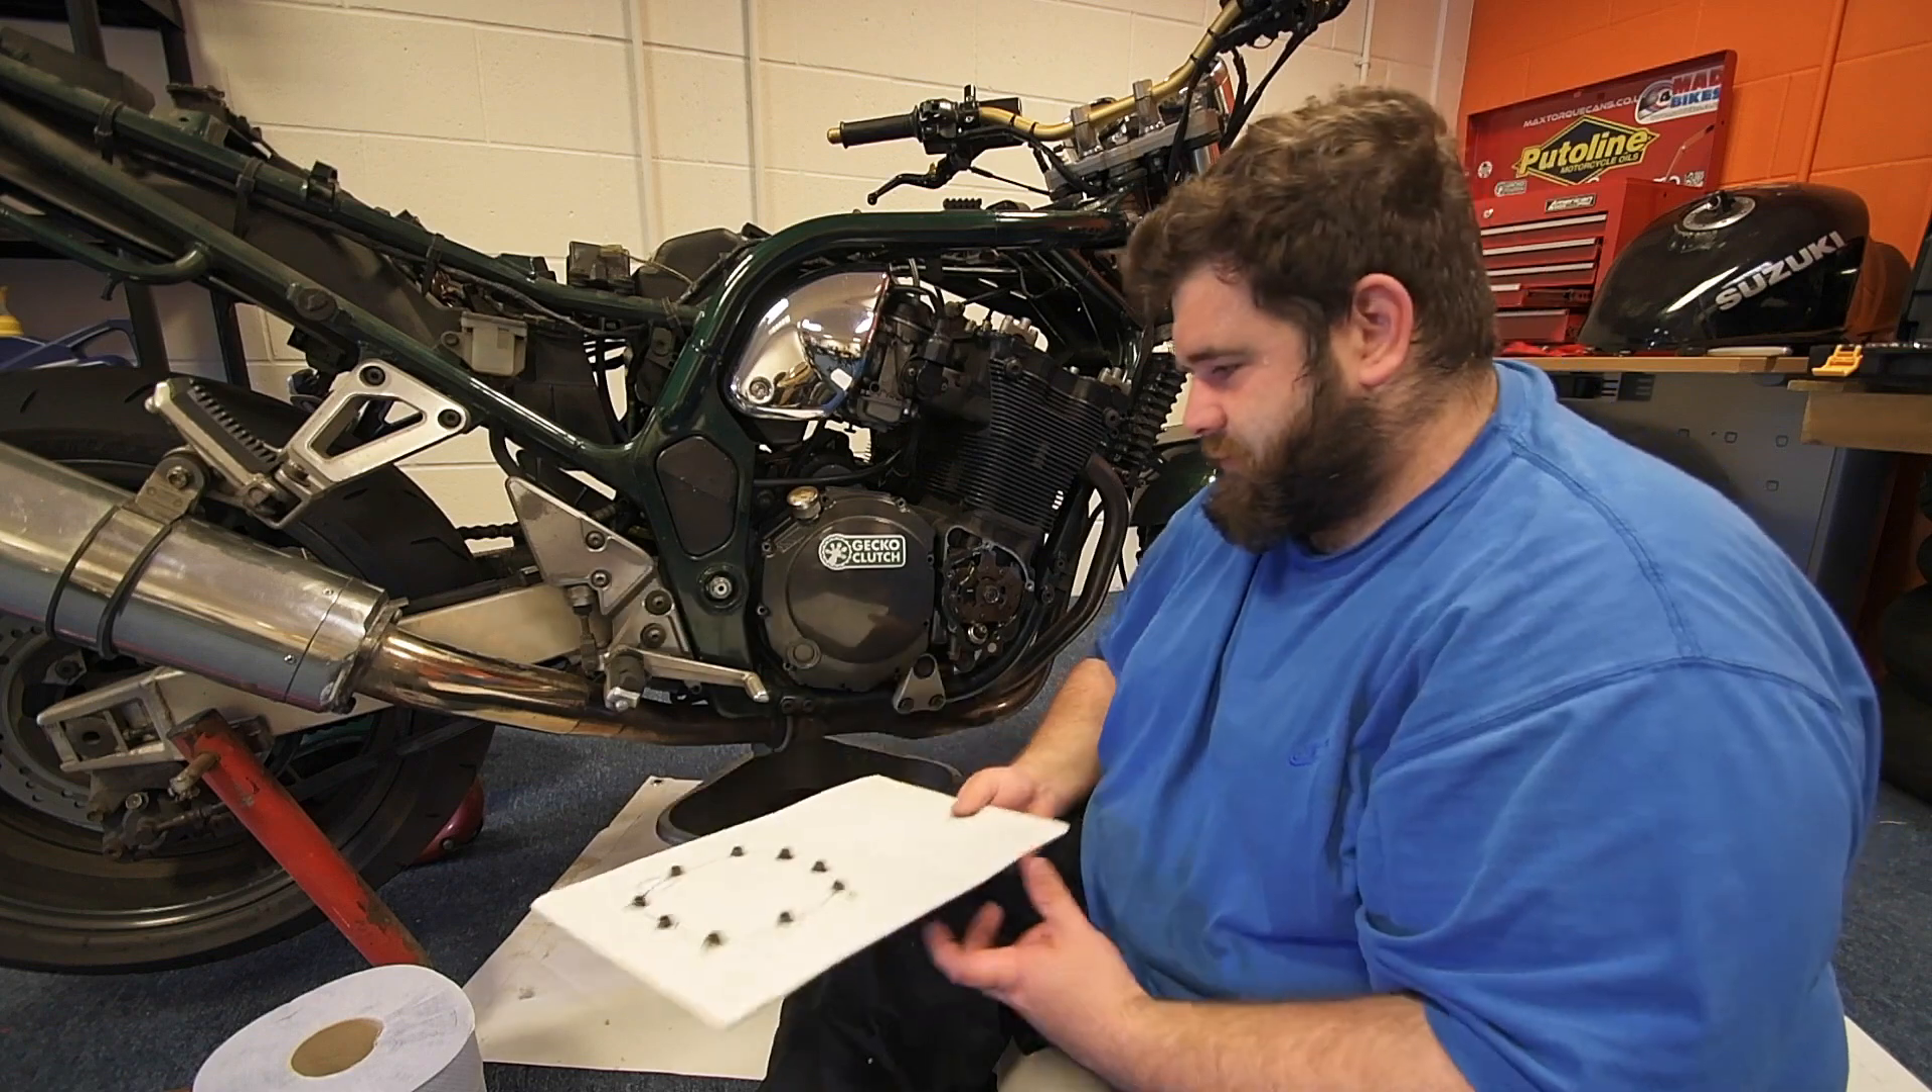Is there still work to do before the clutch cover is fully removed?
Yes.